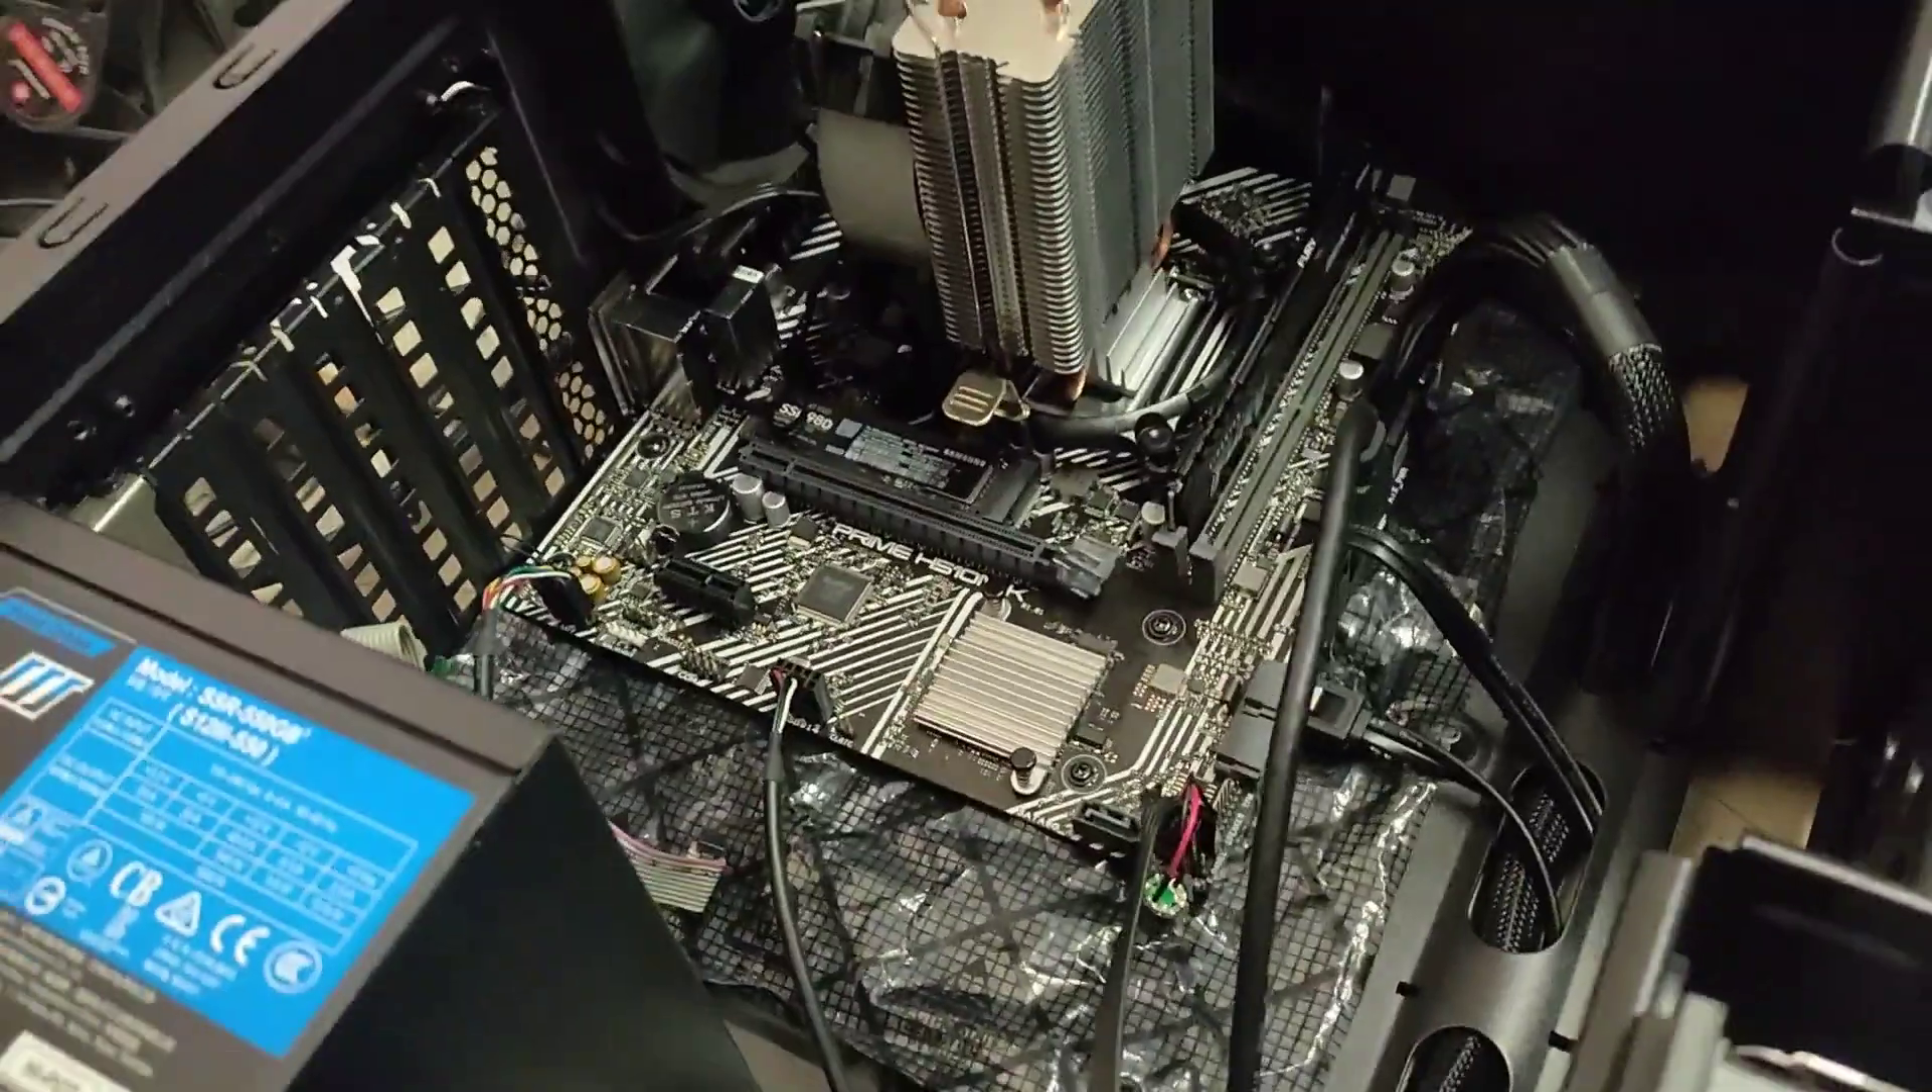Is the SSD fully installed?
Yes.